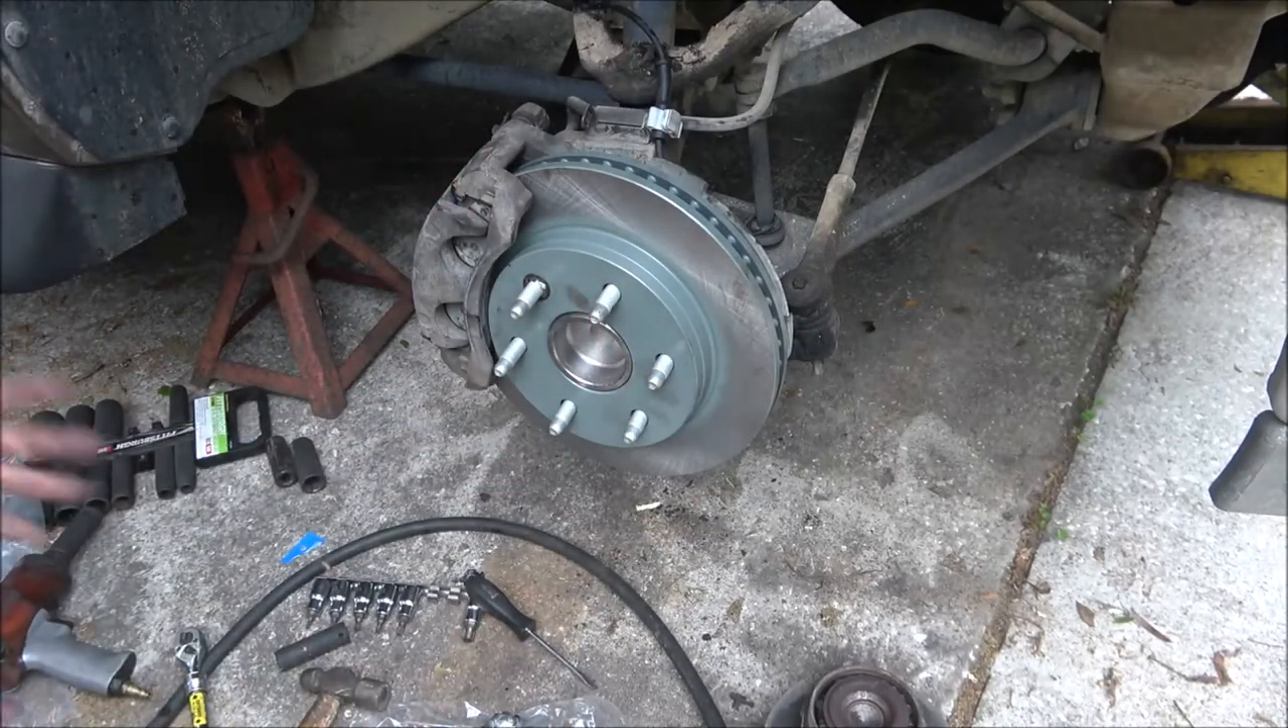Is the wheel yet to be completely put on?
Yes.